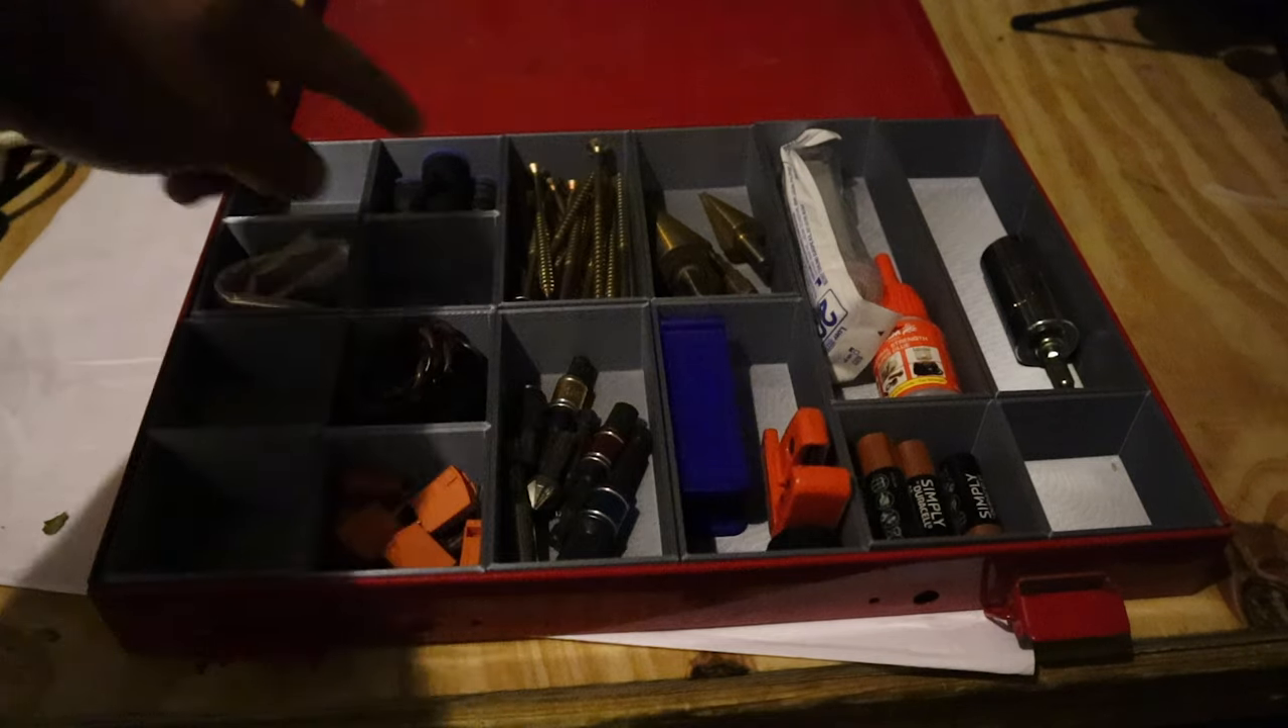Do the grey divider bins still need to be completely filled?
Yes.